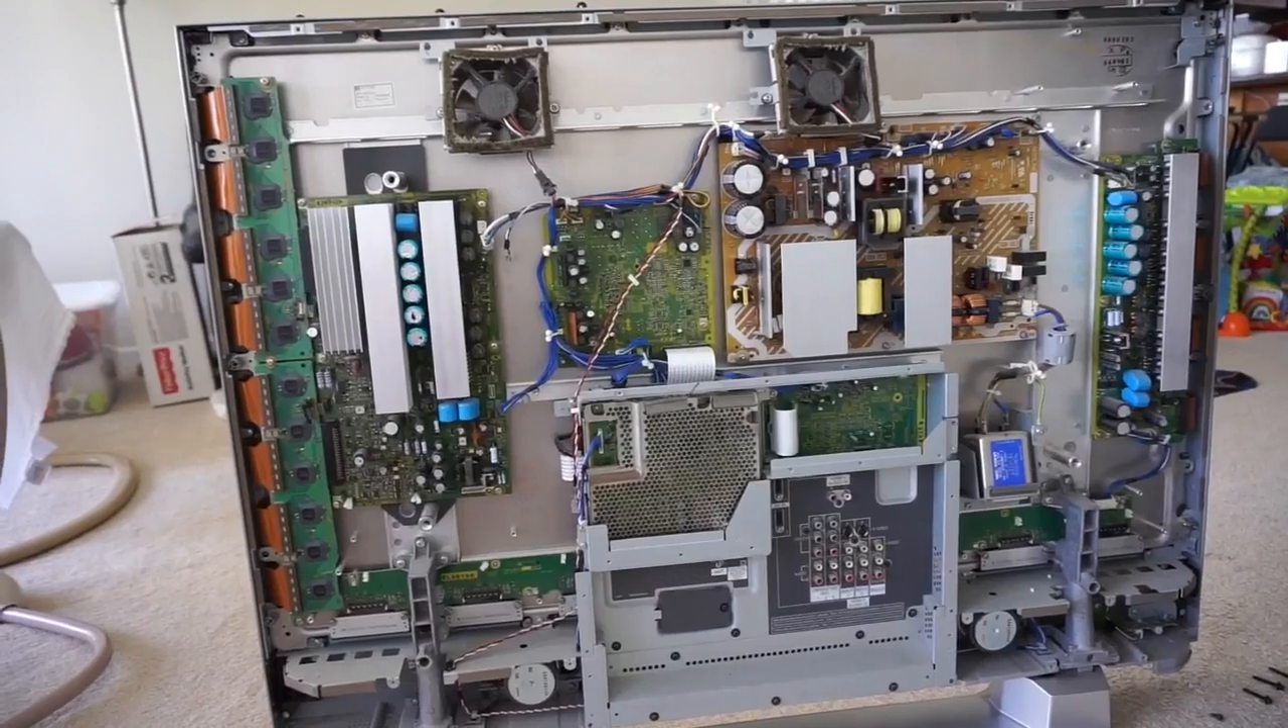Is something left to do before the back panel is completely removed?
No.